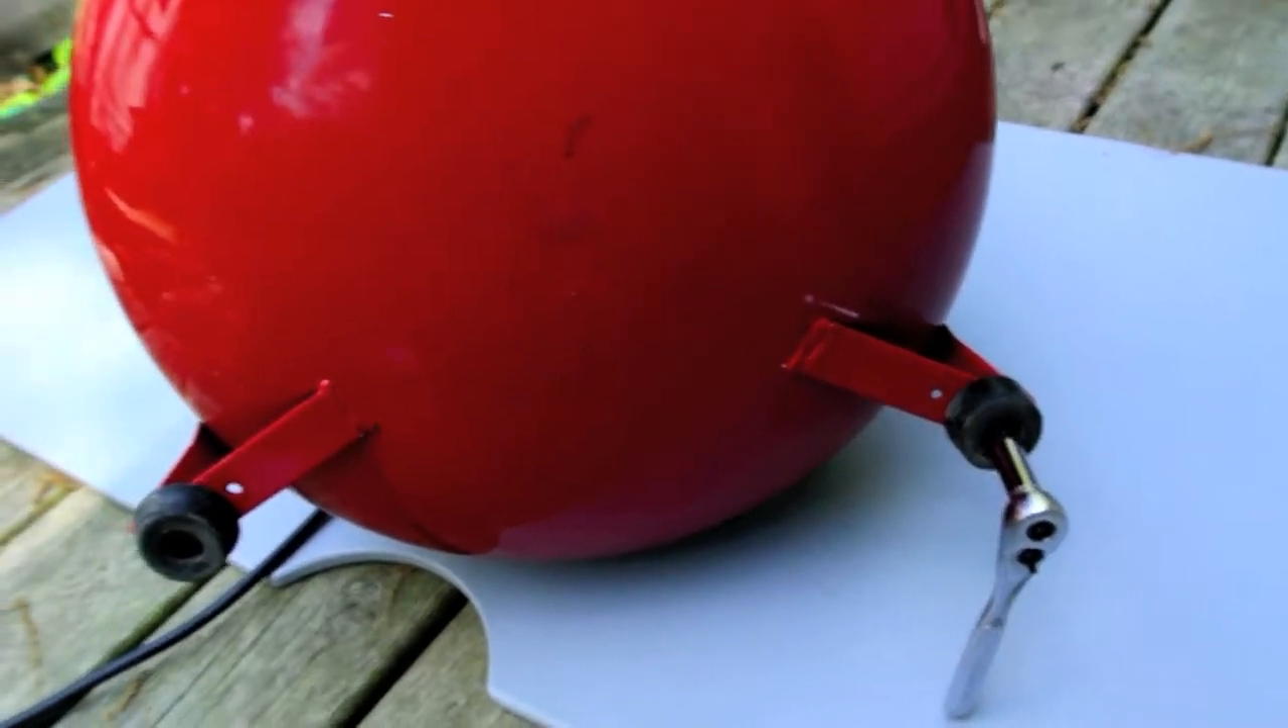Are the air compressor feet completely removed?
No.